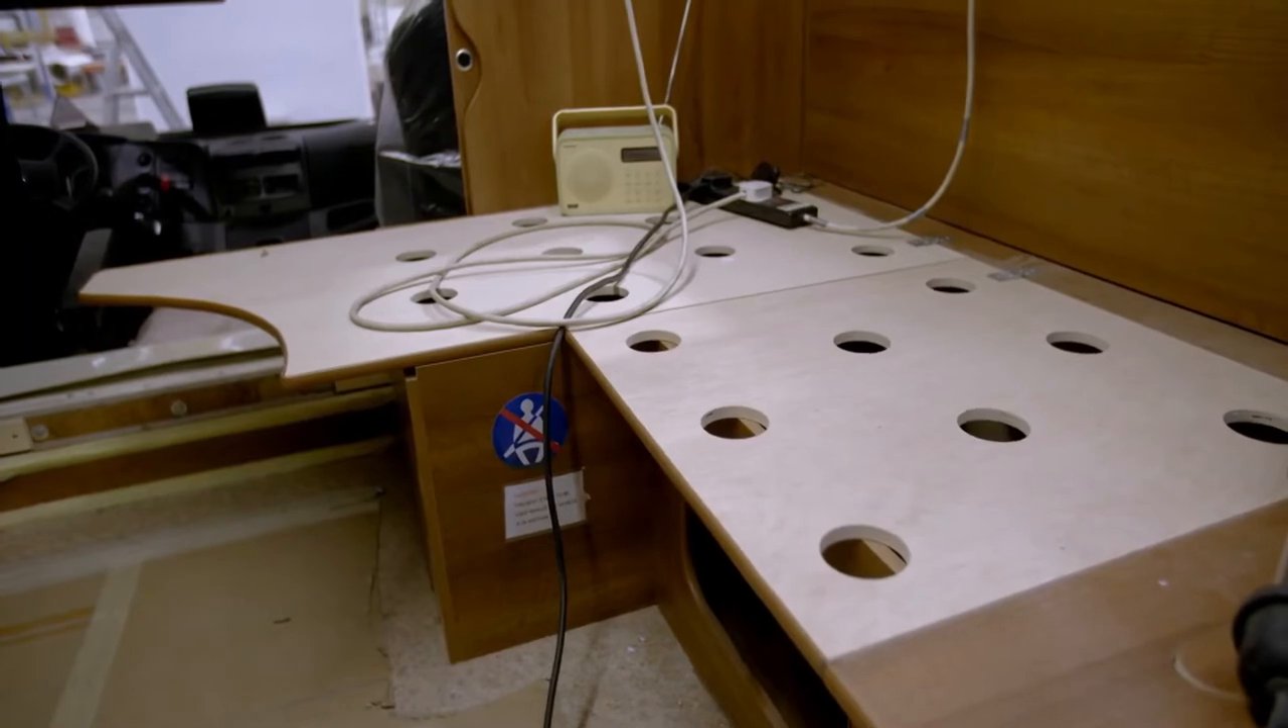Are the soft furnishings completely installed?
No.